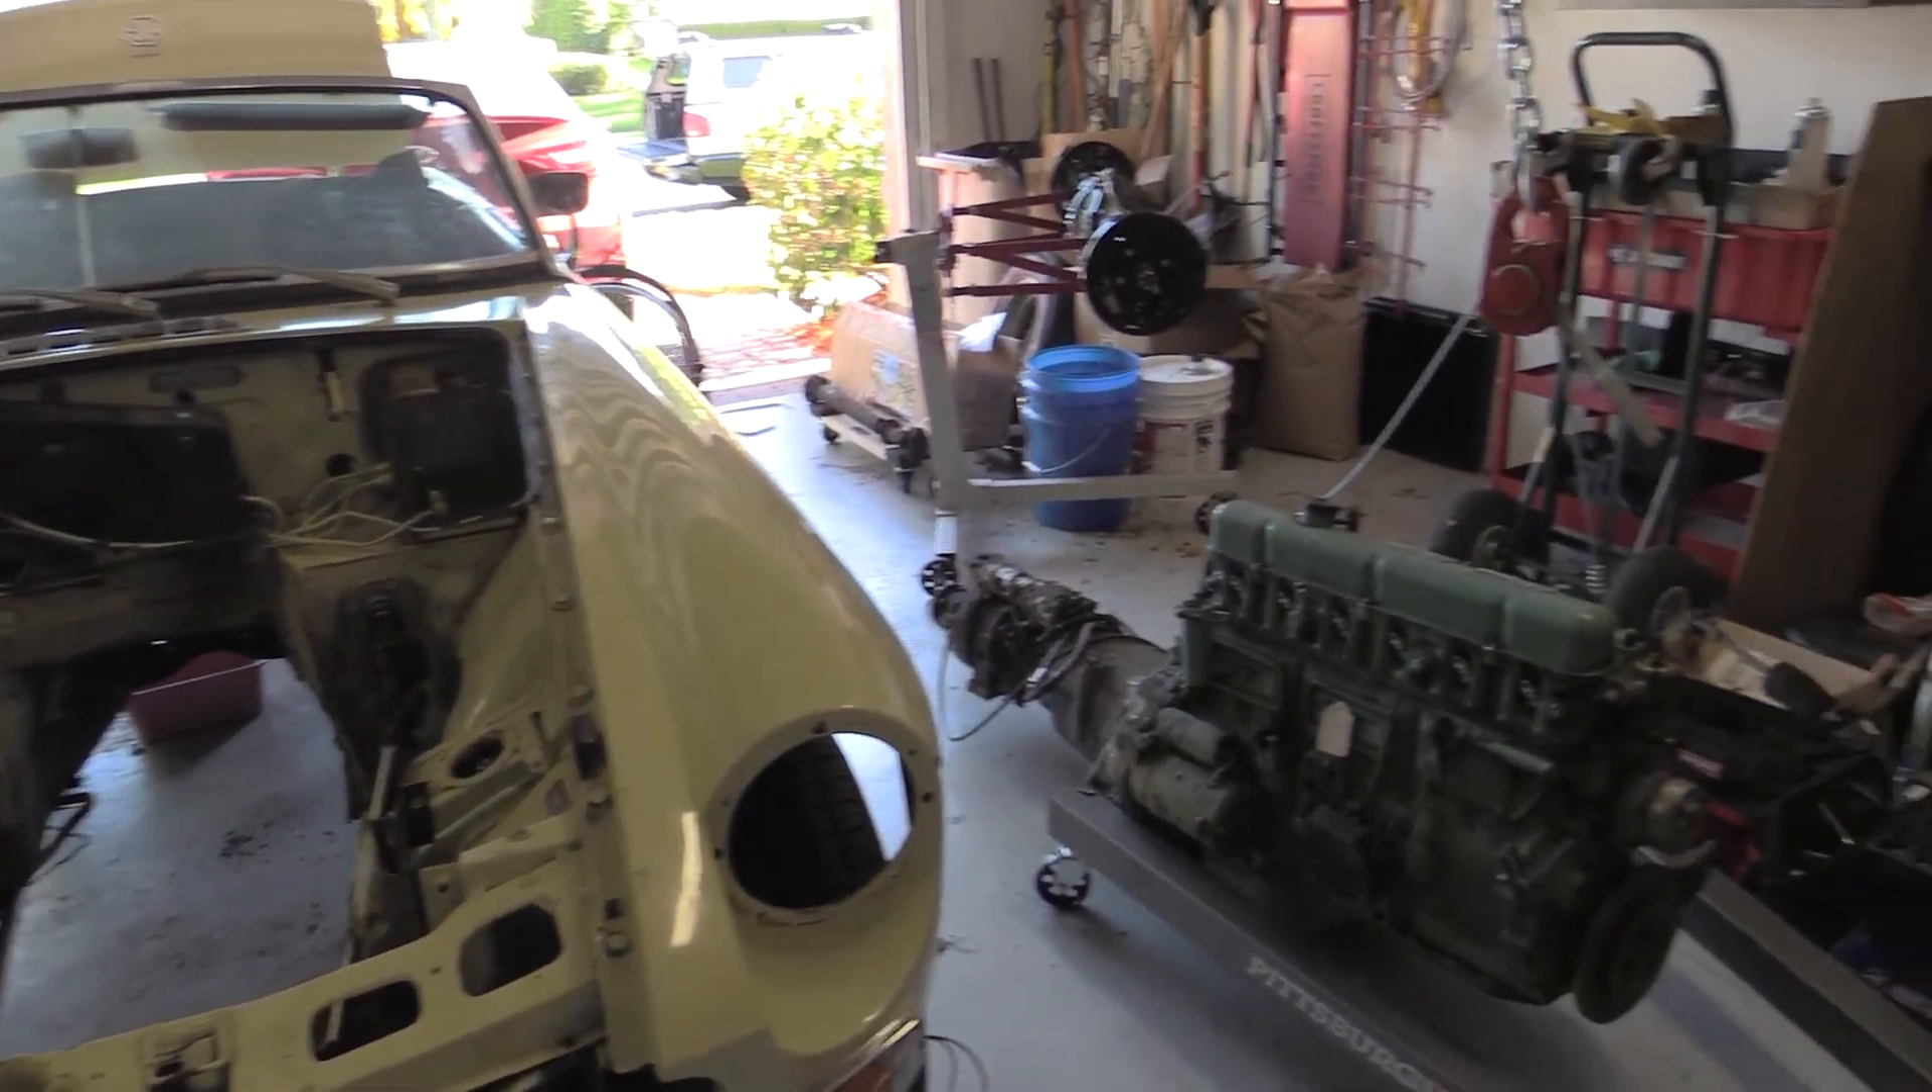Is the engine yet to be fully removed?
No.